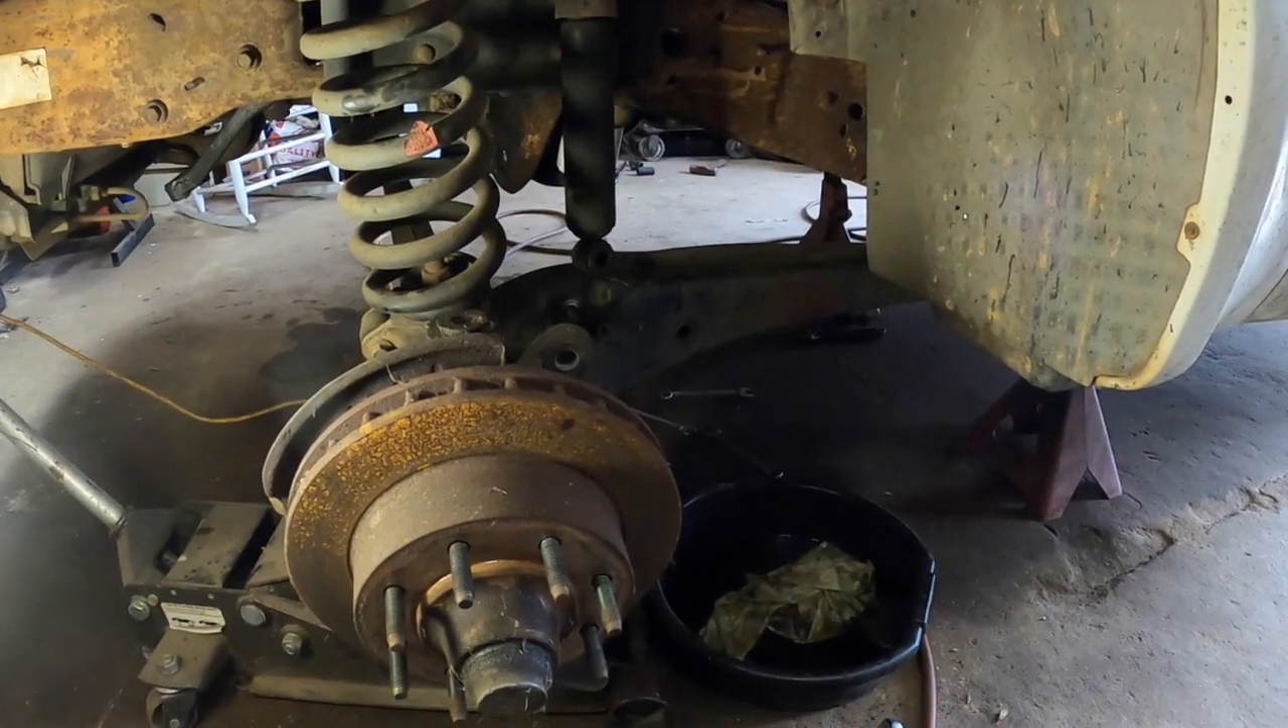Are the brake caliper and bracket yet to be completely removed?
No.